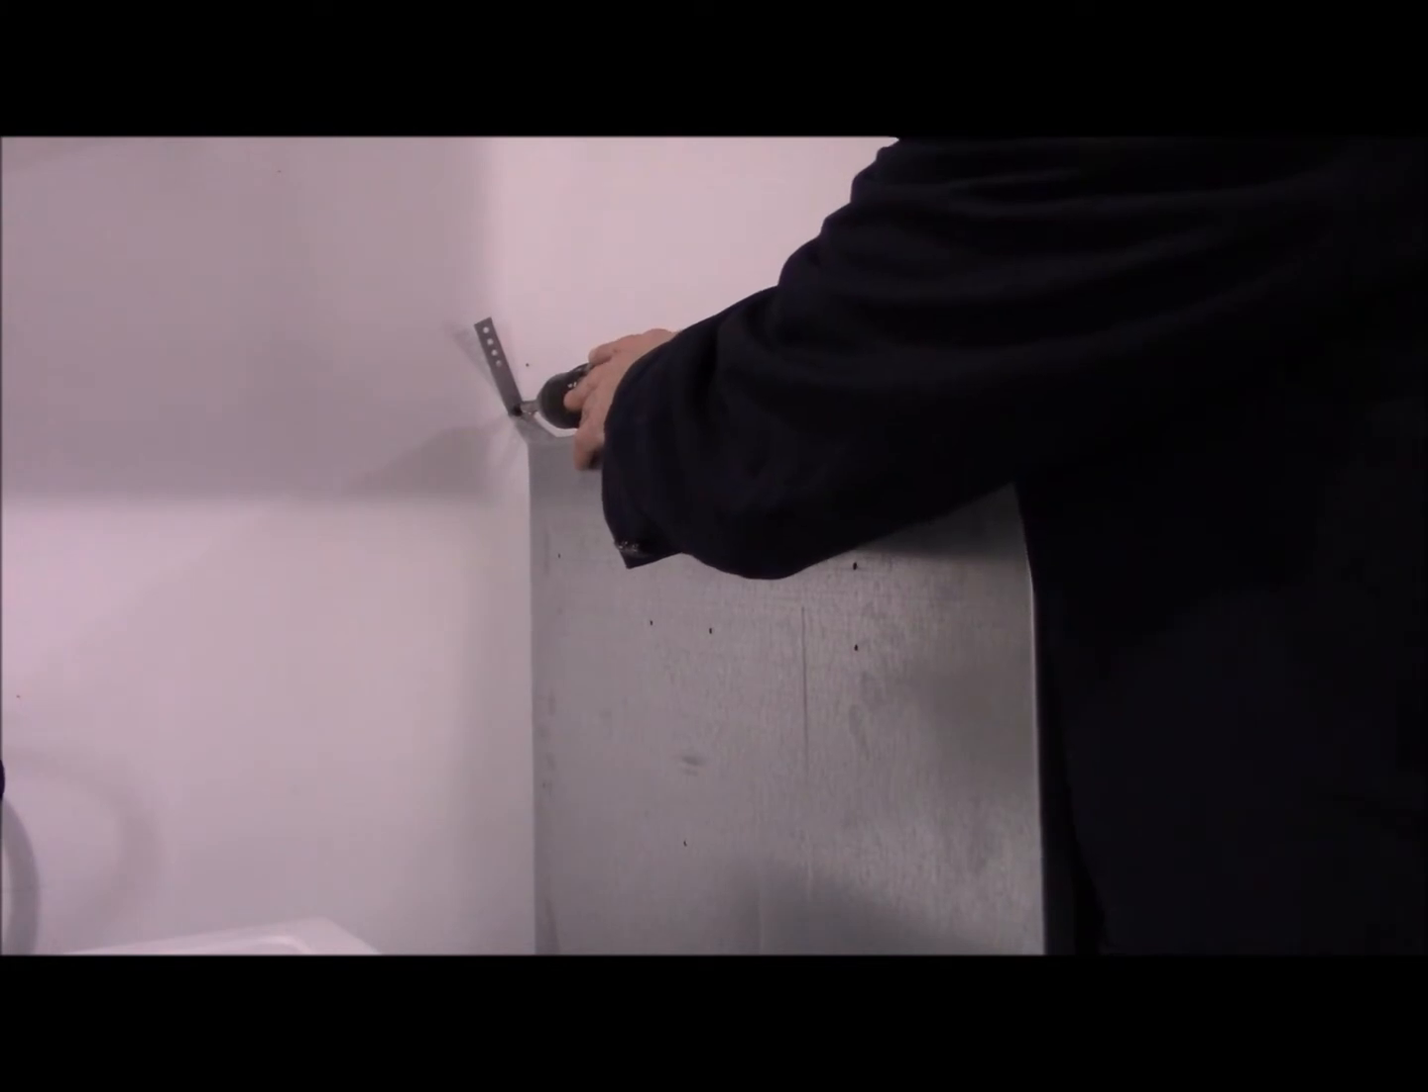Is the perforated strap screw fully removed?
No.